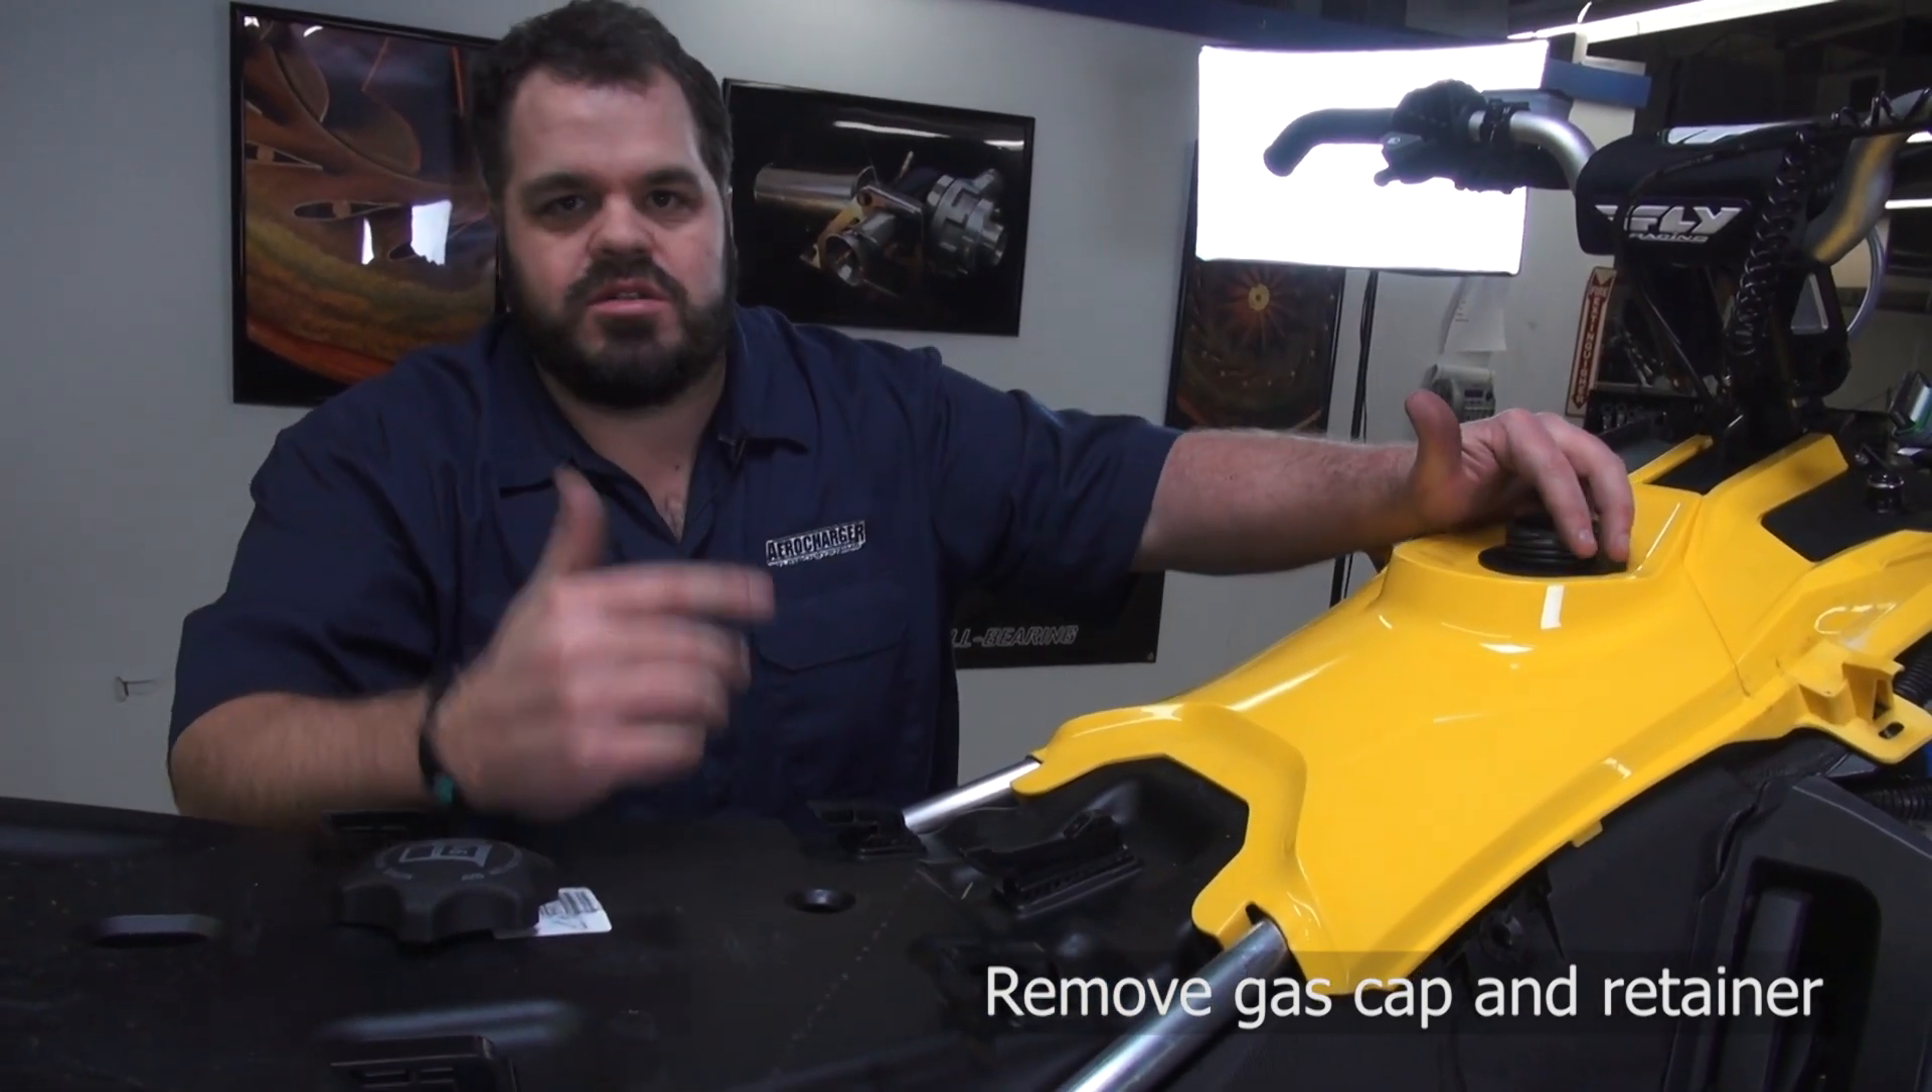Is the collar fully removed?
No.